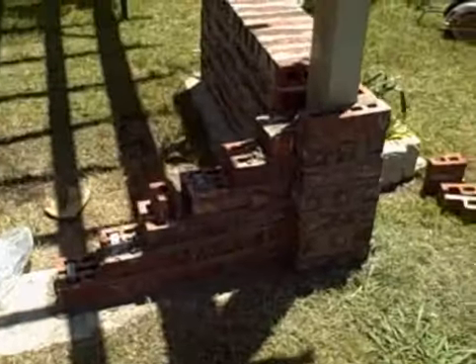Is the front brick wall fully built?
No.